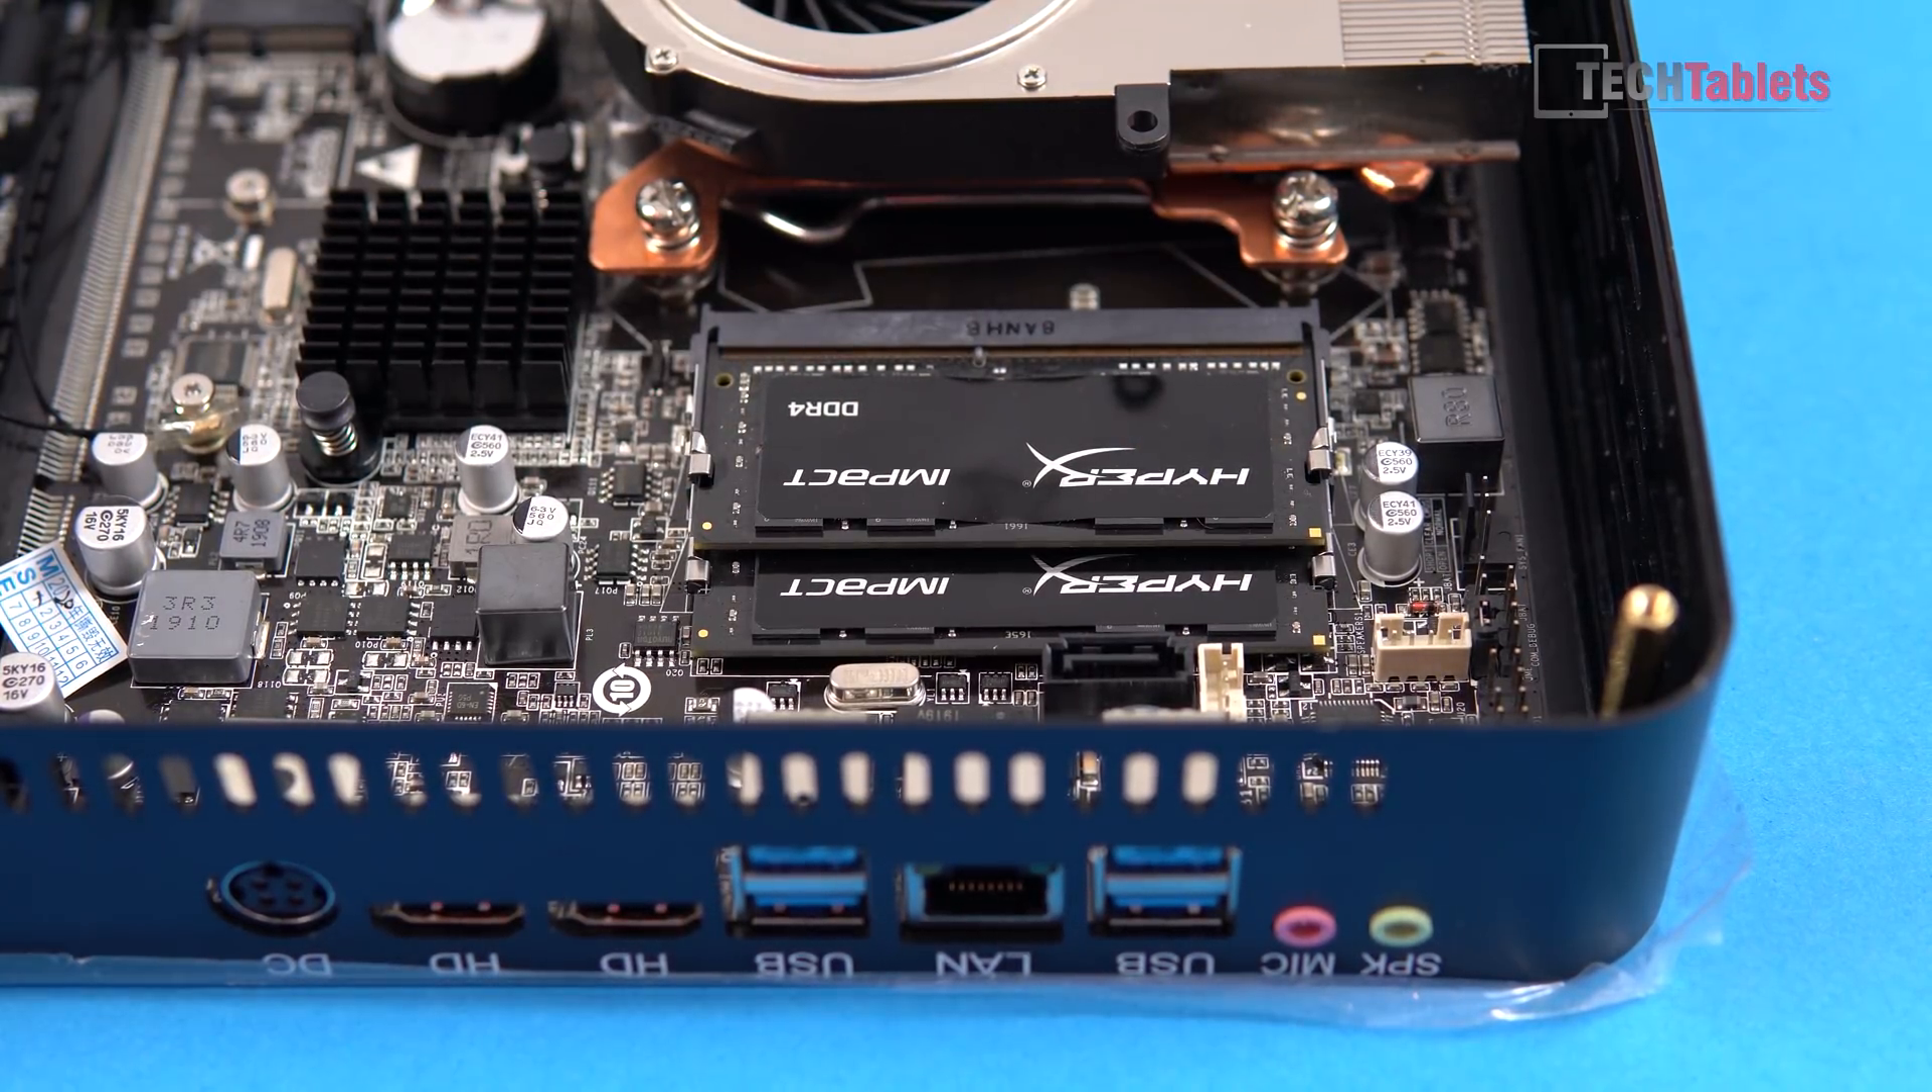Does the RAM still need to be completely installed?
No.